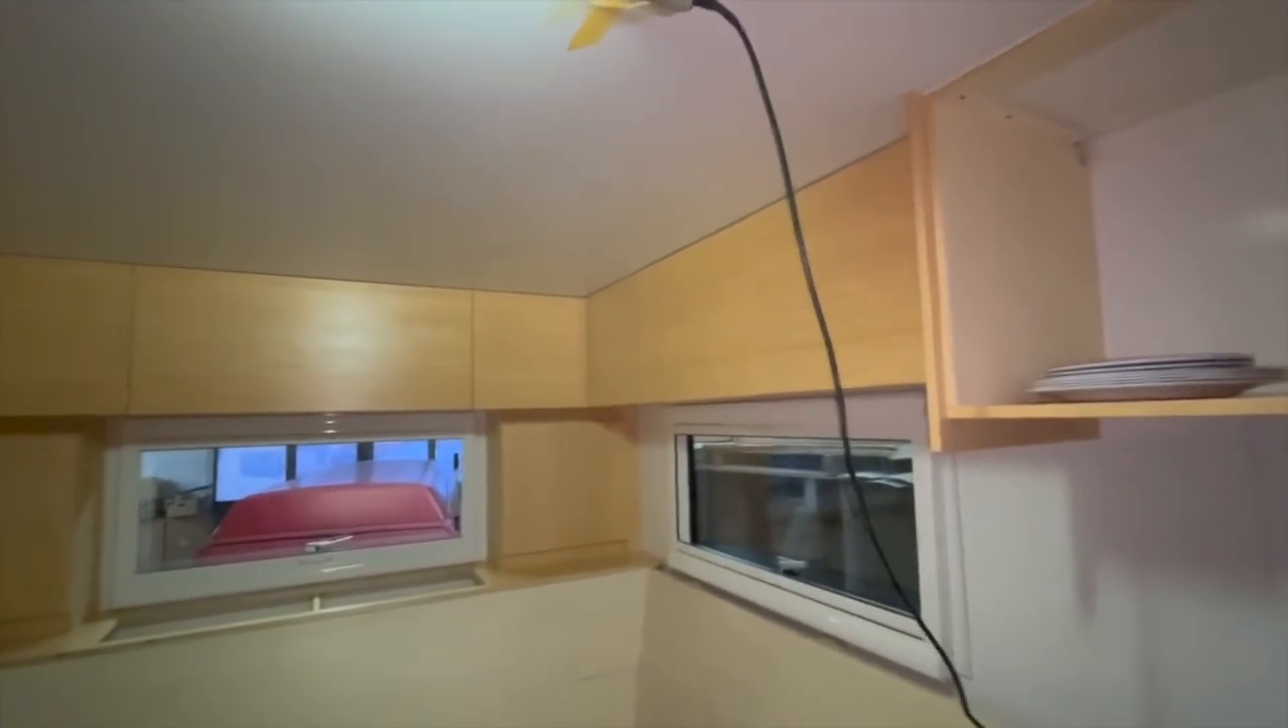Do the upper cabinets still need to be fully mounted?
No.